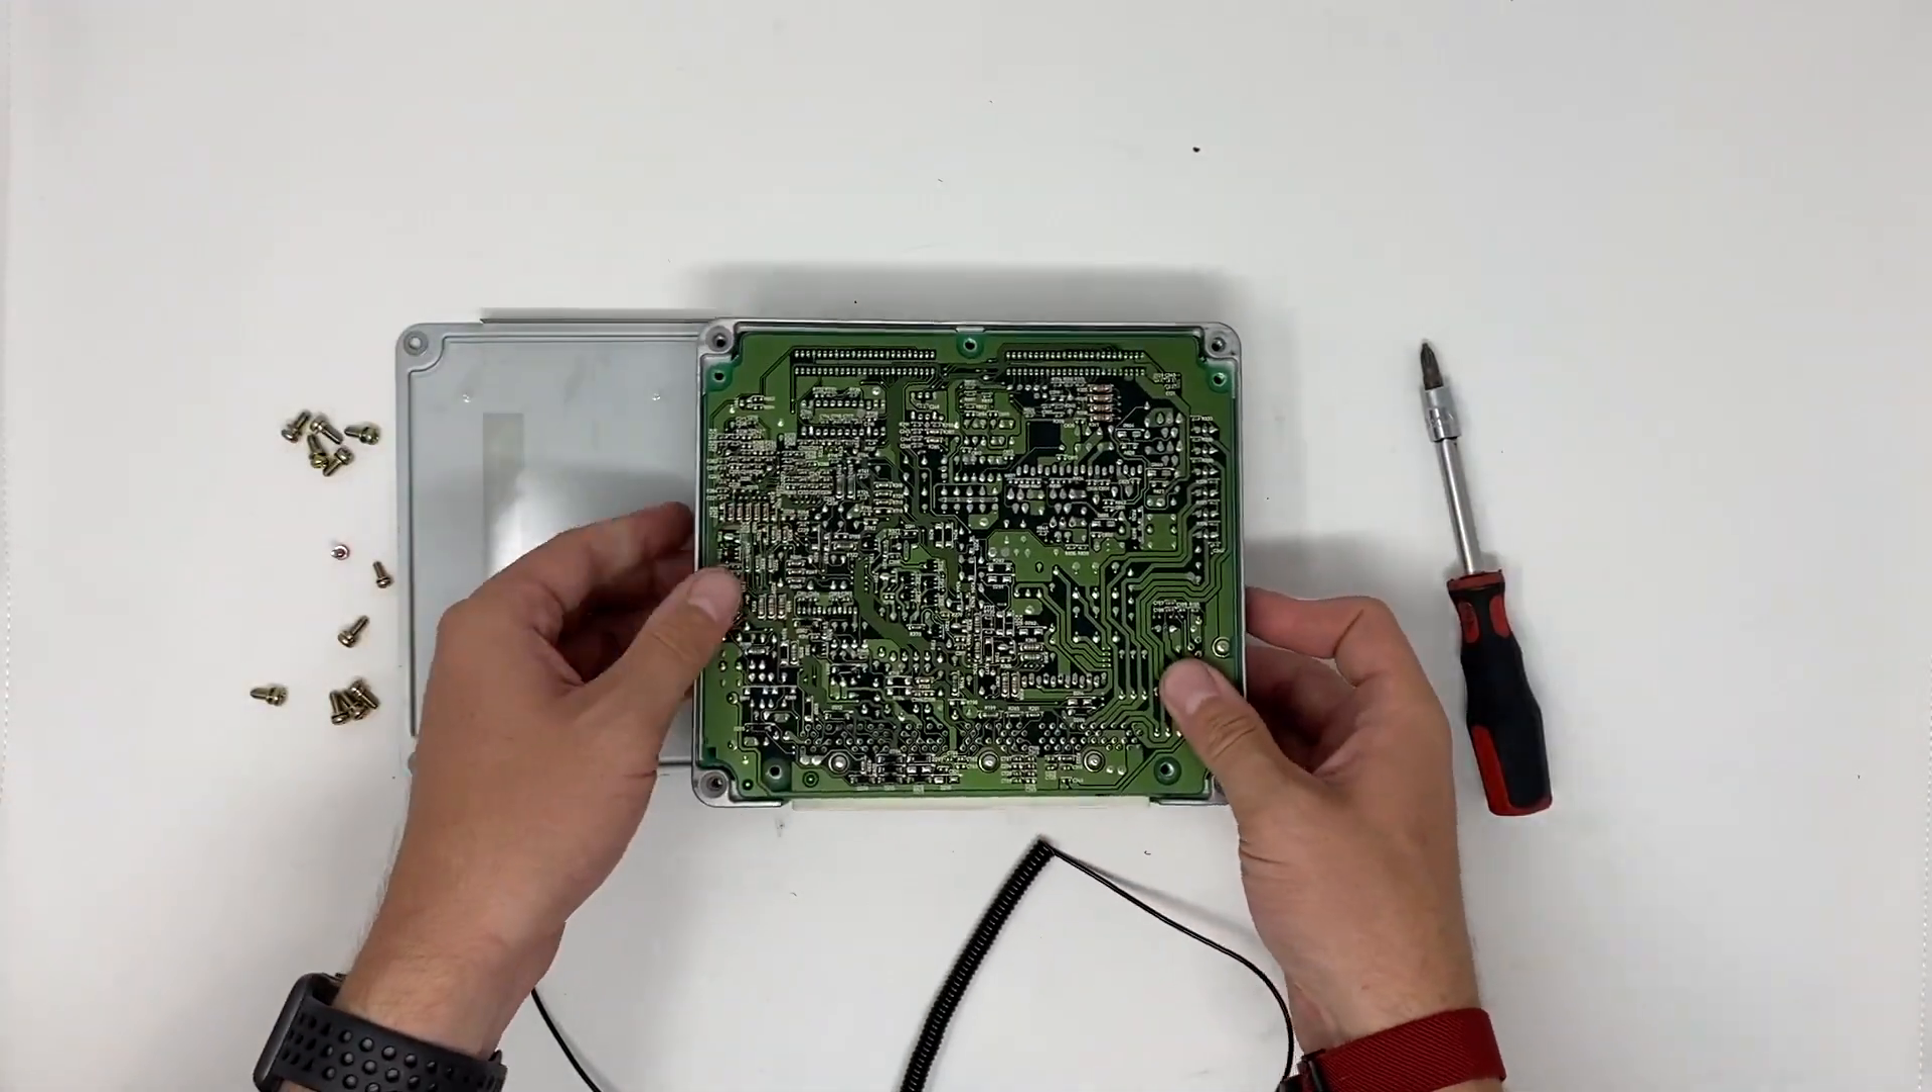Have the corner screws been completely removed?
Yes.